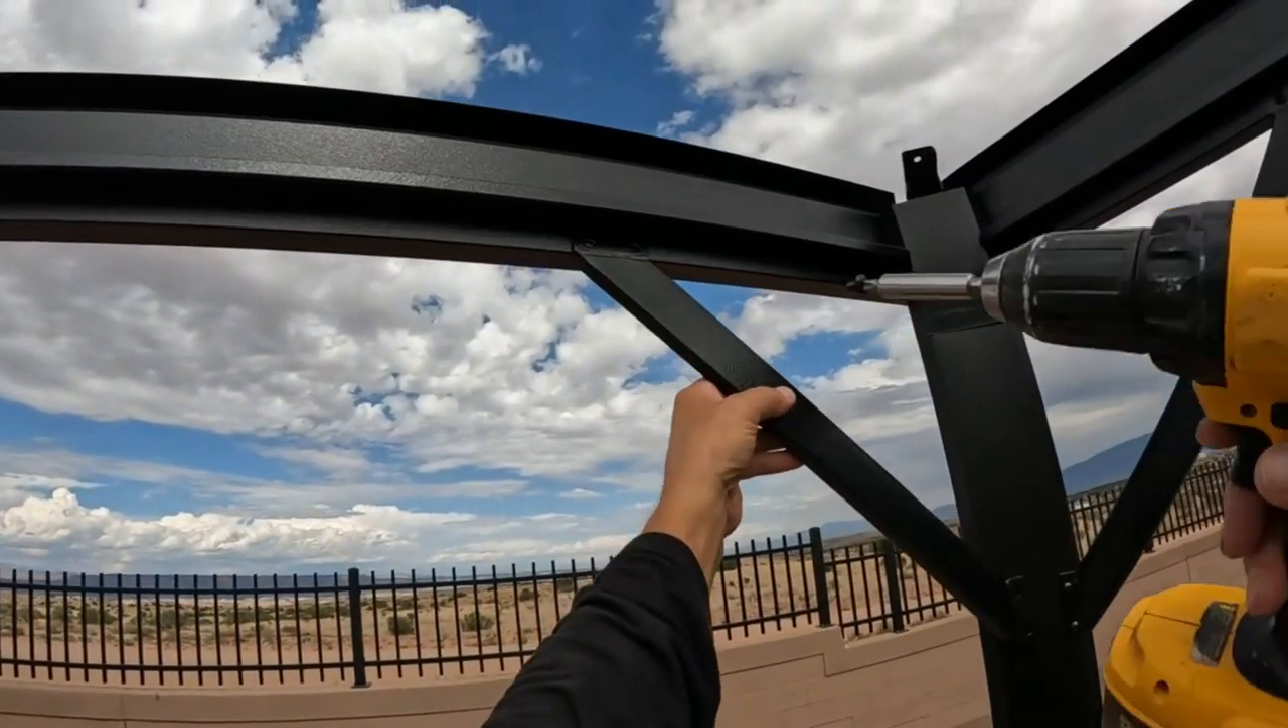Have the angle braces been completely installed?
No.